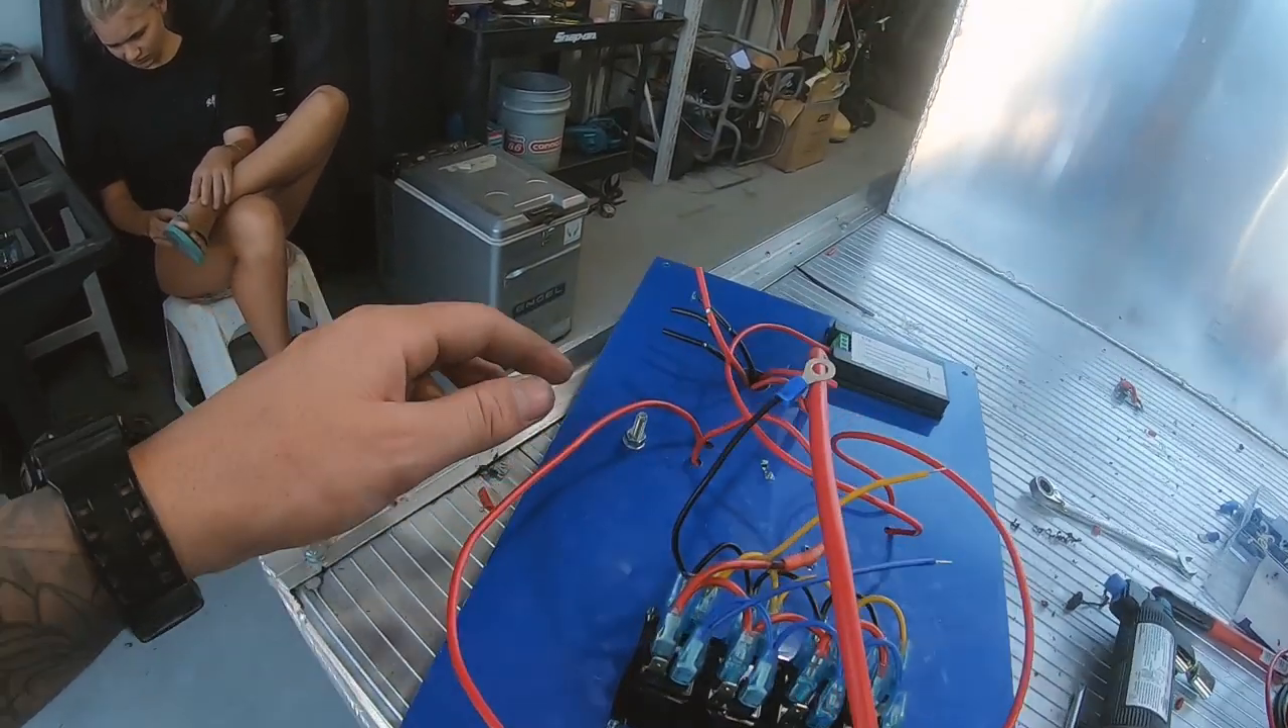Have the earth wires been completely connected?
No.